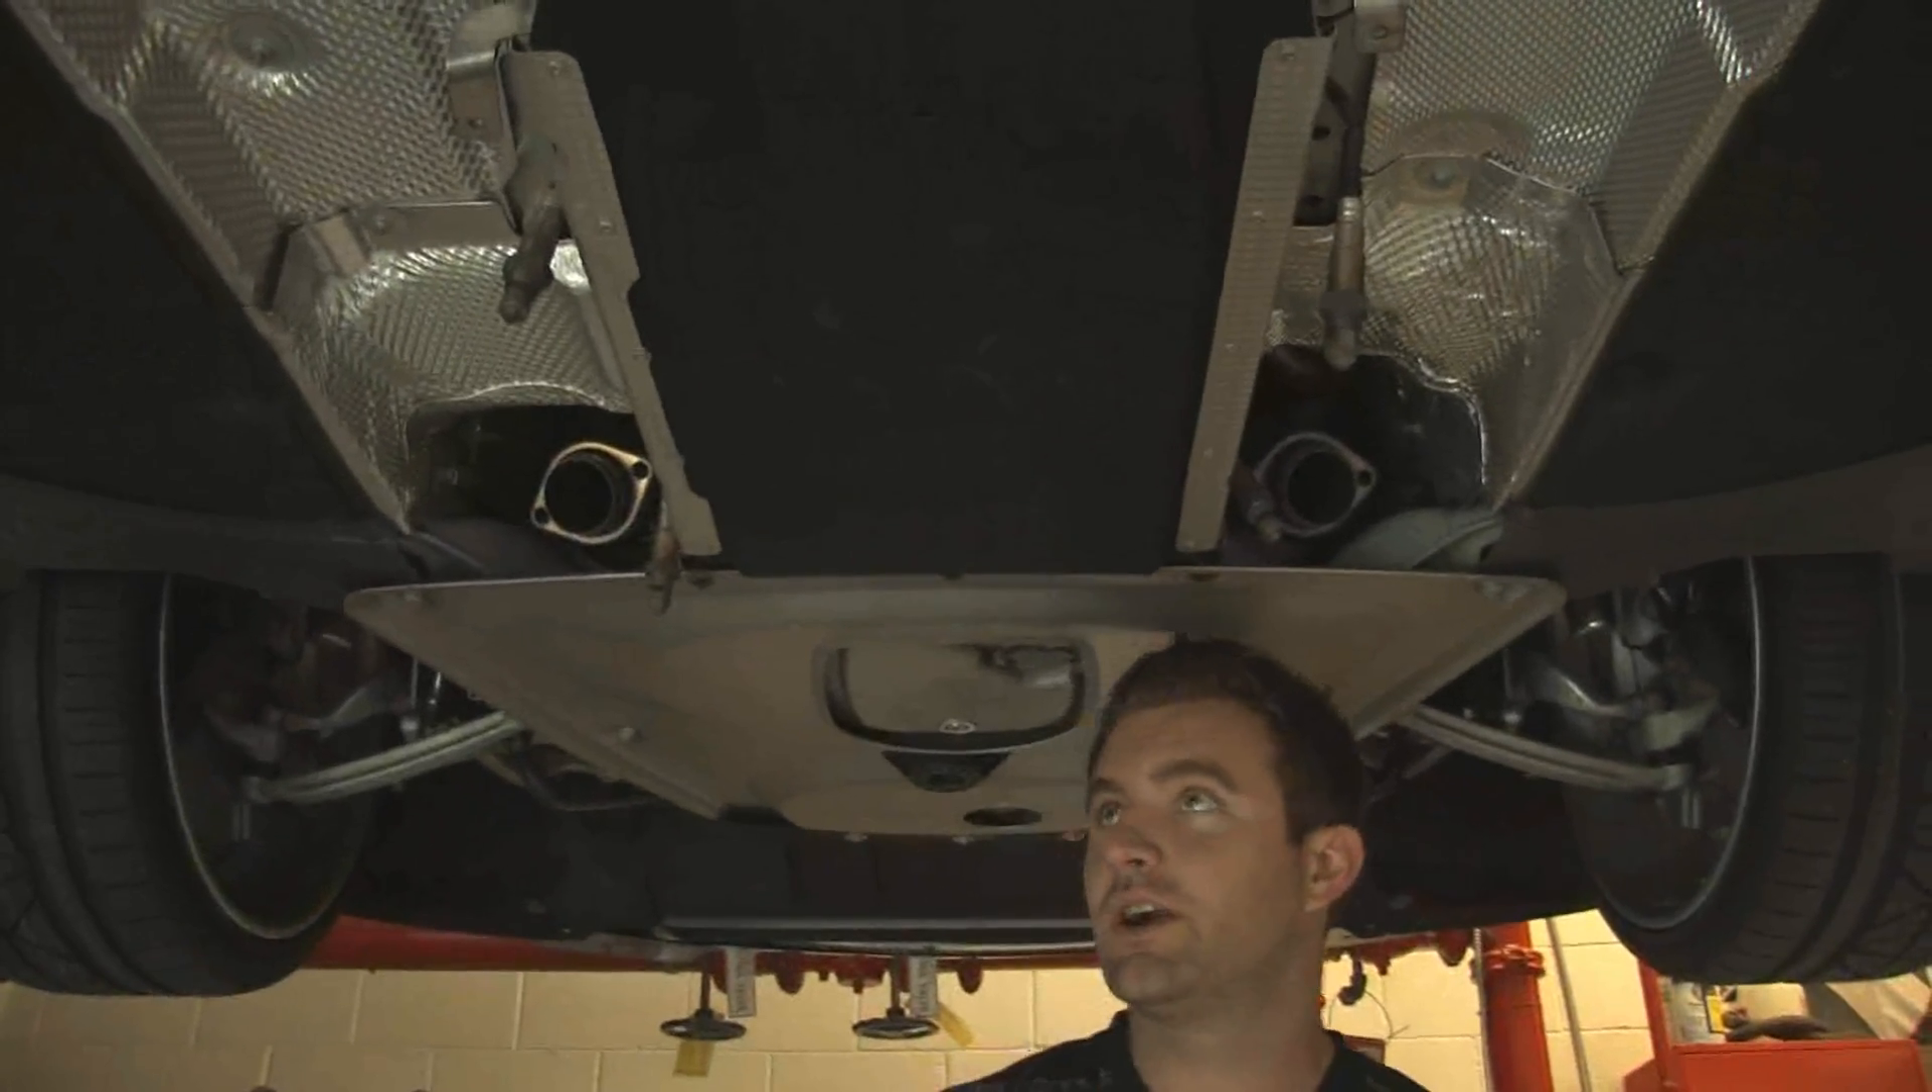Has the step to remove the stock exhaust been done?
Yes.